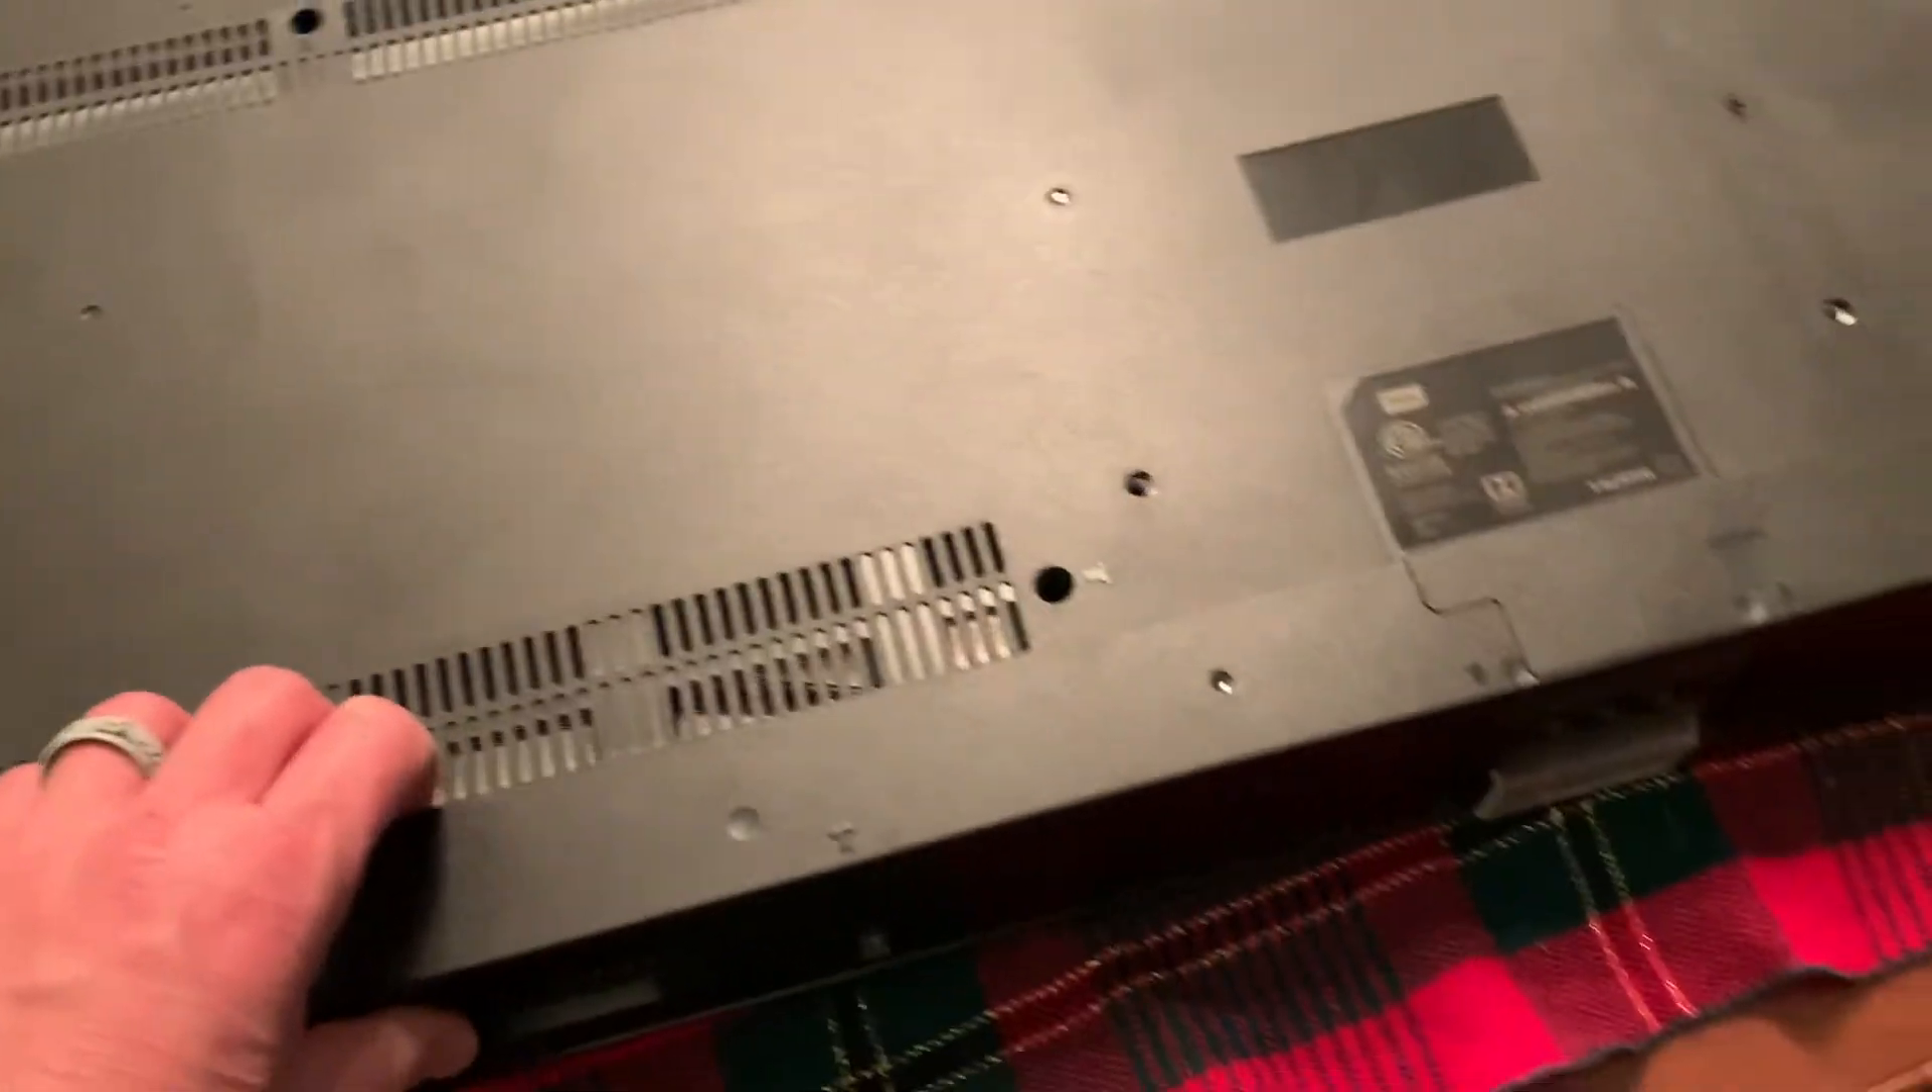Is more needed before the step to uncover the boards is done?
Yes.